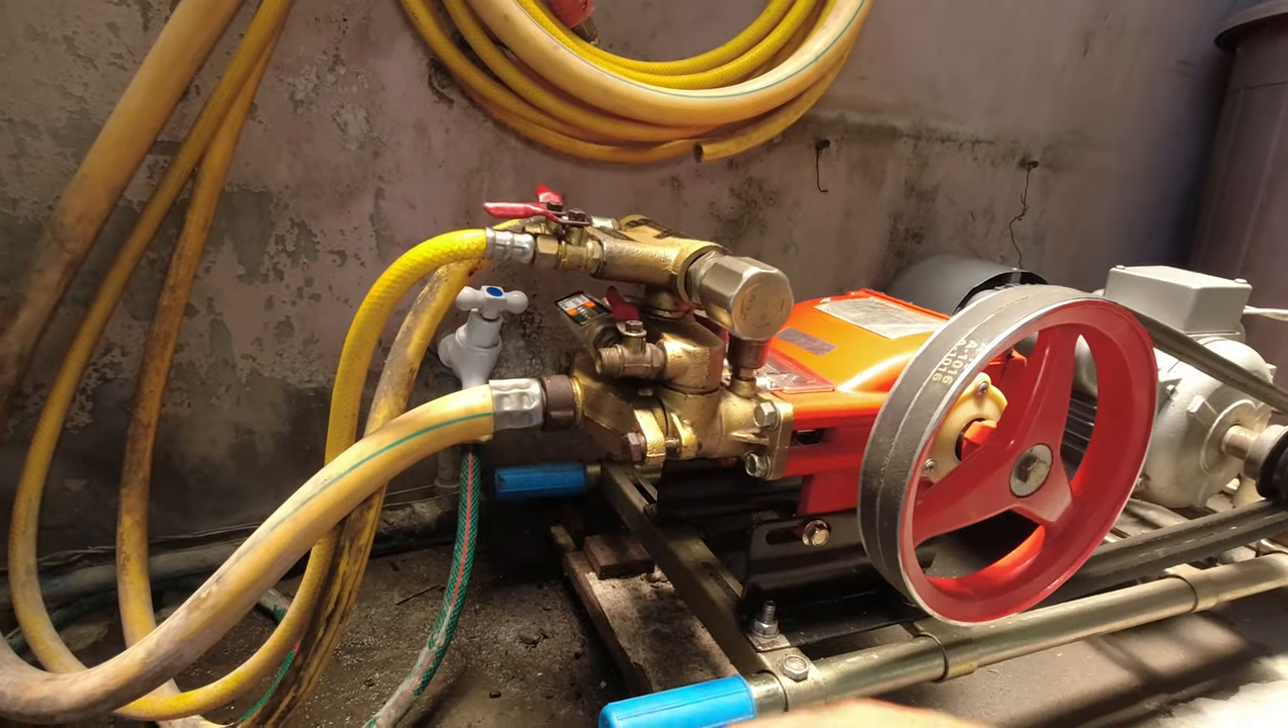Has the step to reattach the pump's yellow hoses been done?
Yes.